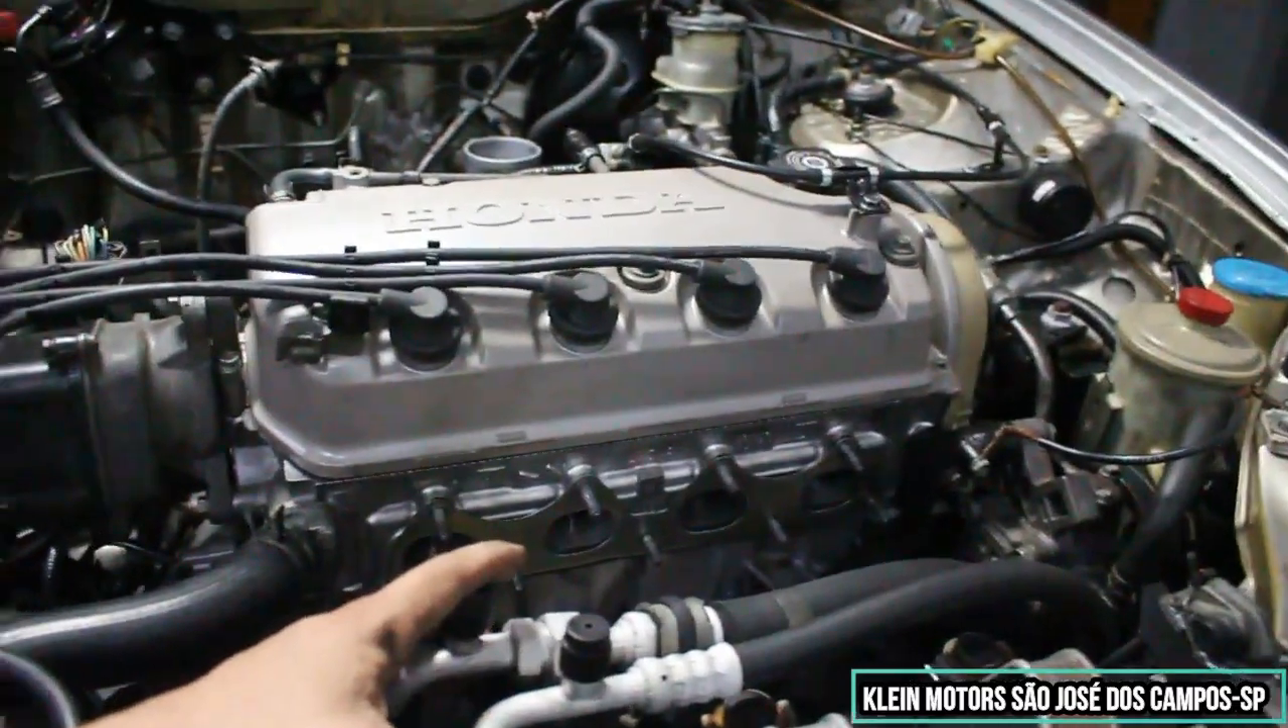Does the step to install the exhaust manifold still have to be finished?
Yes.